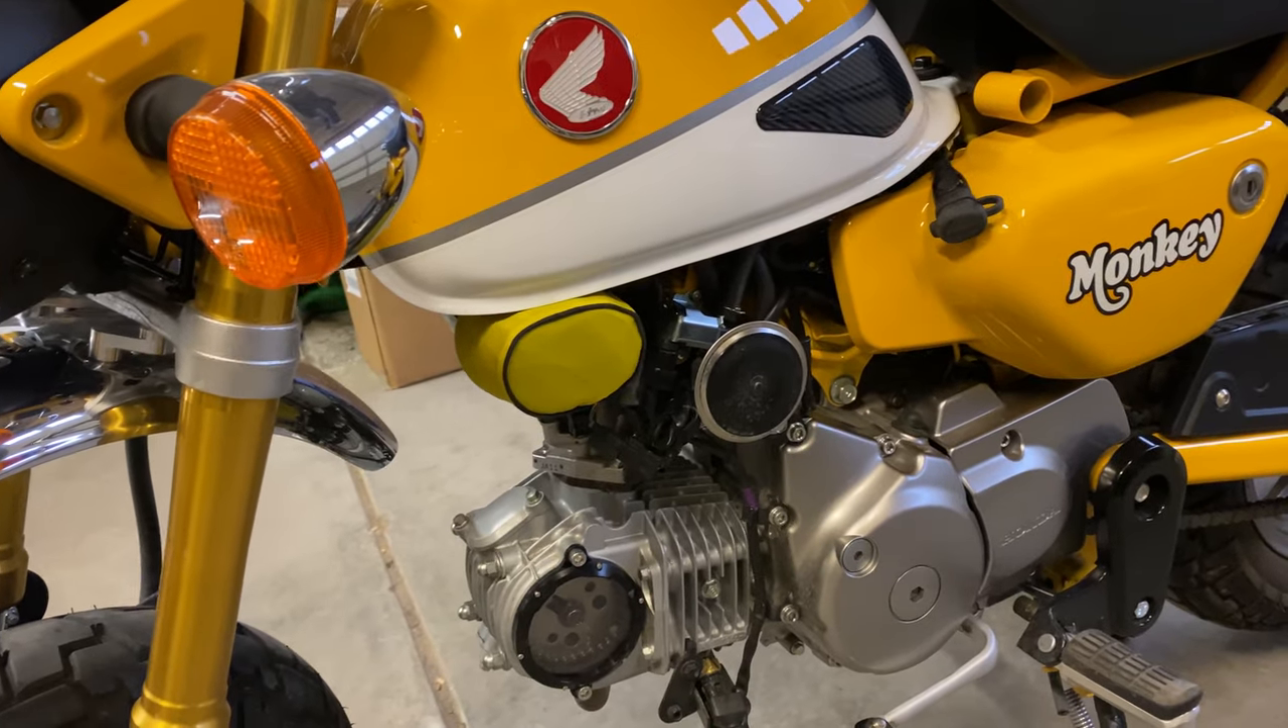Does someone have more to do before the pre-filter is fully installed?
No.